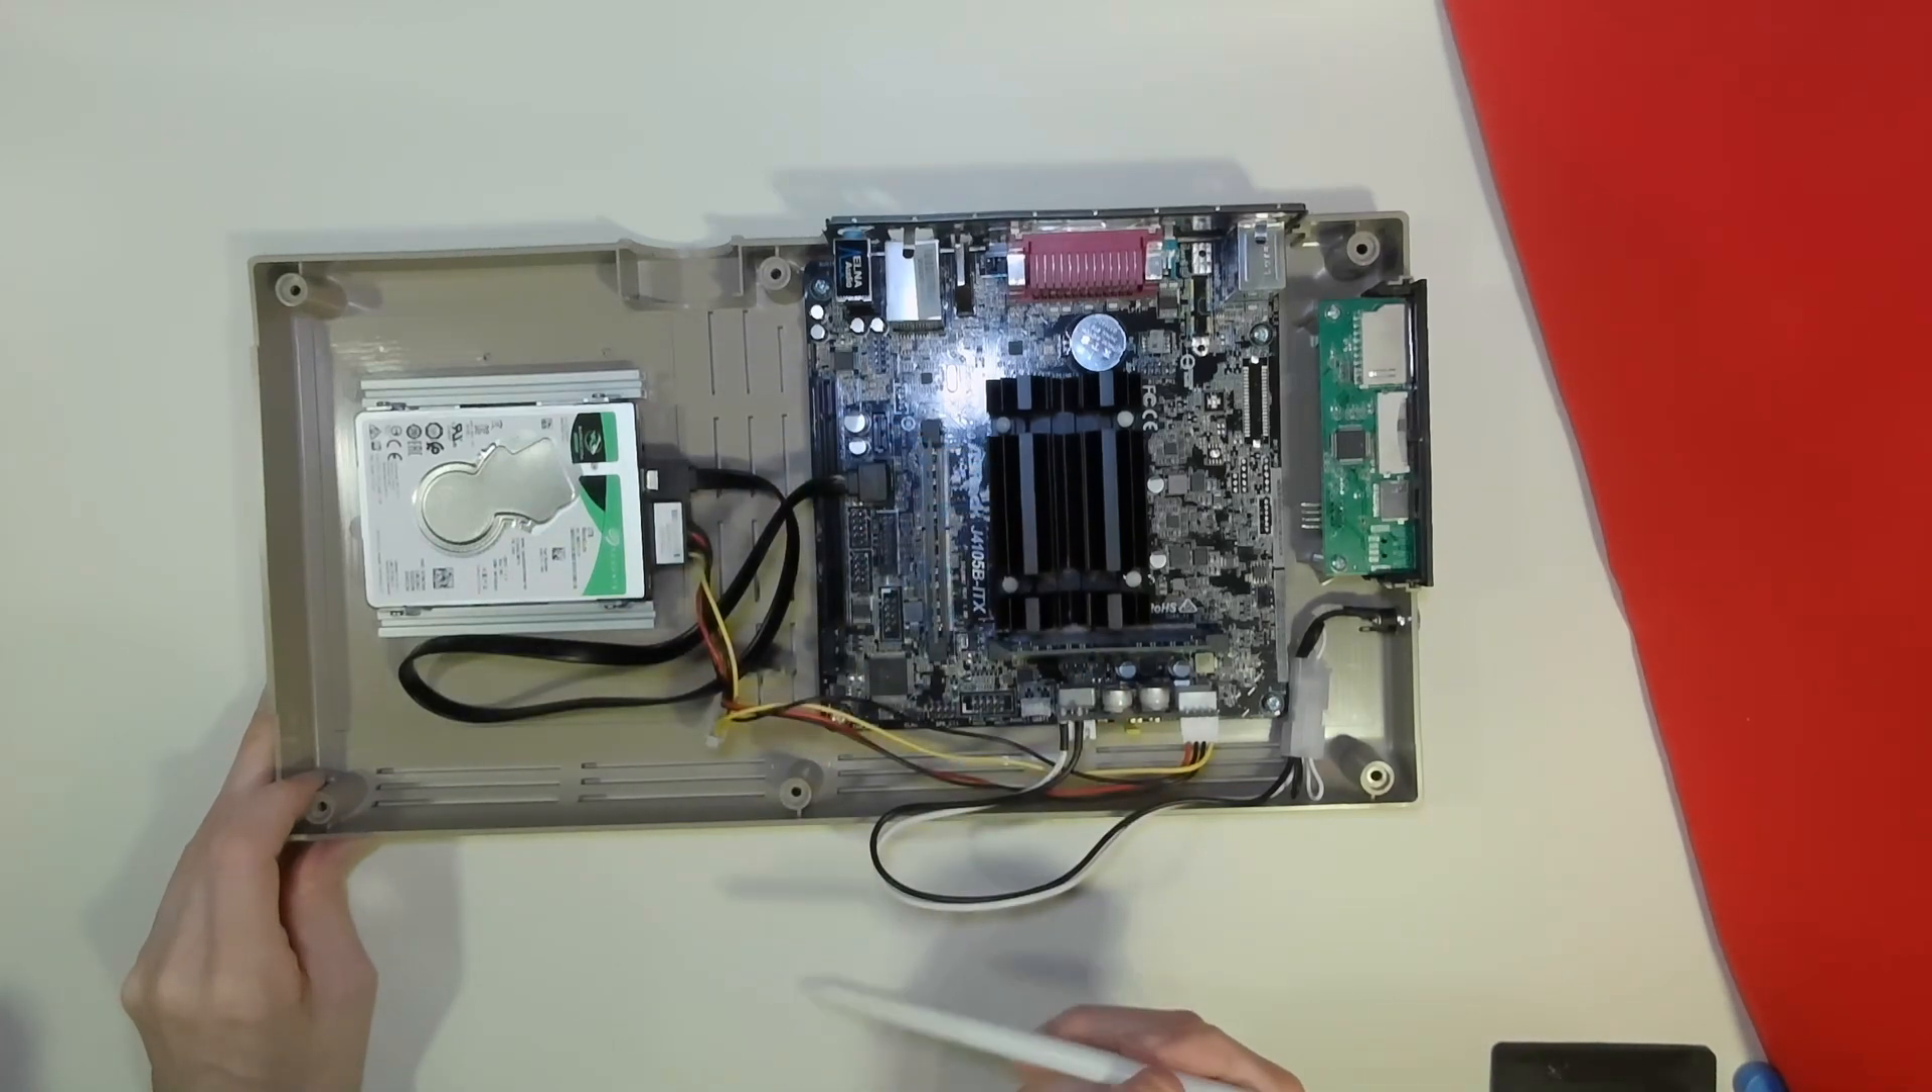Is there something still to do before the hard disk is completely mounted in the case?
No.